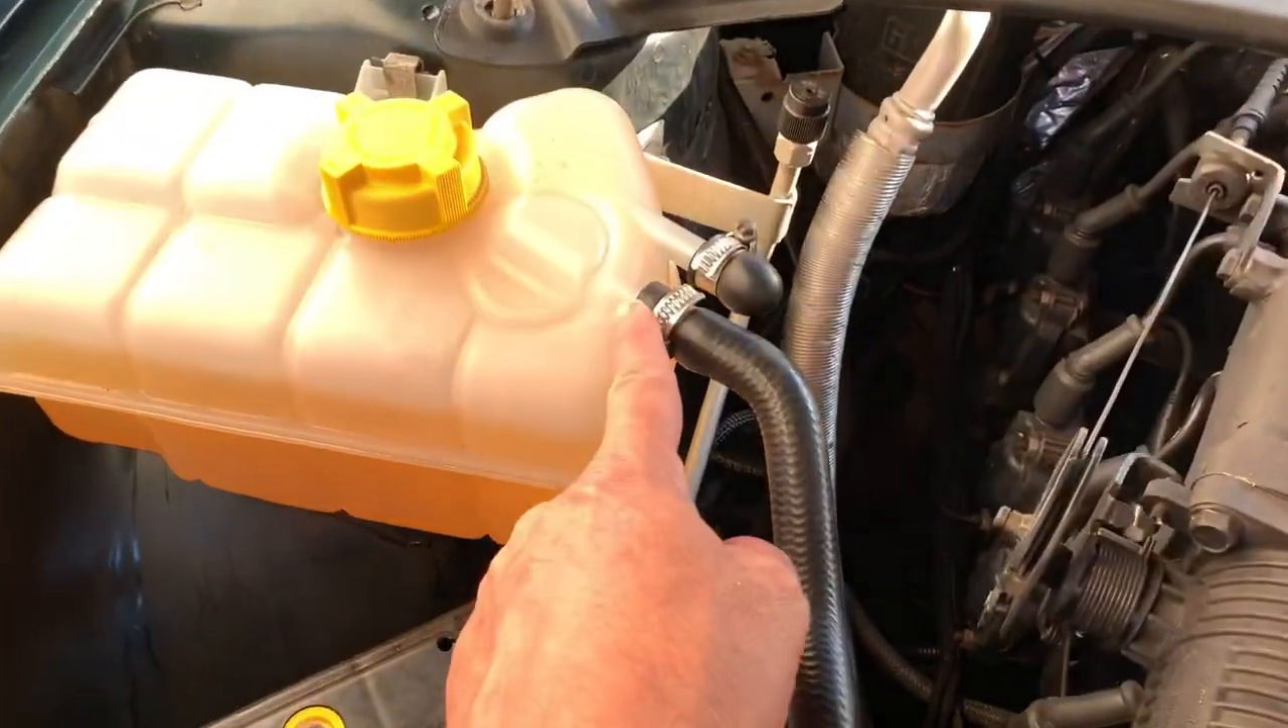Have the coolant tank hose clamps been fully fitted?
Yes.